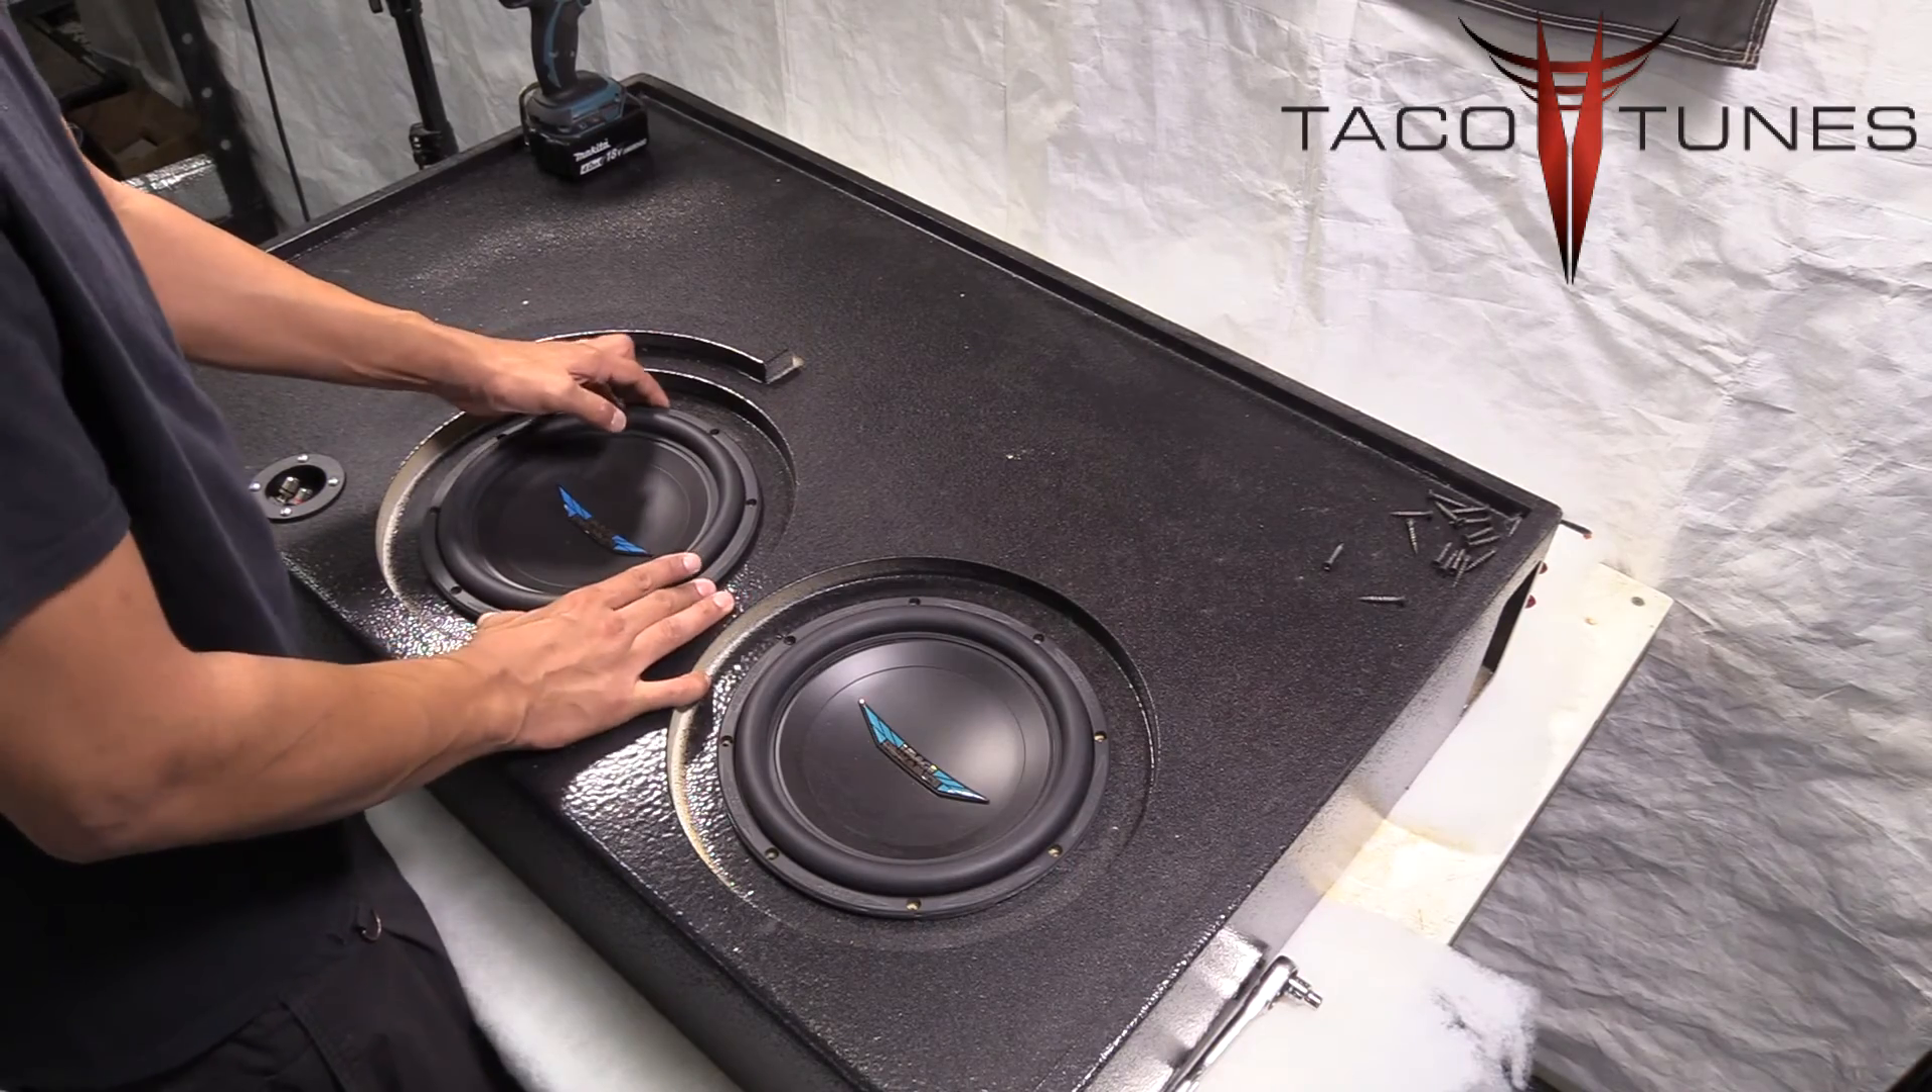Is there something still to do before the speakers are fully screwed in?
Yes.